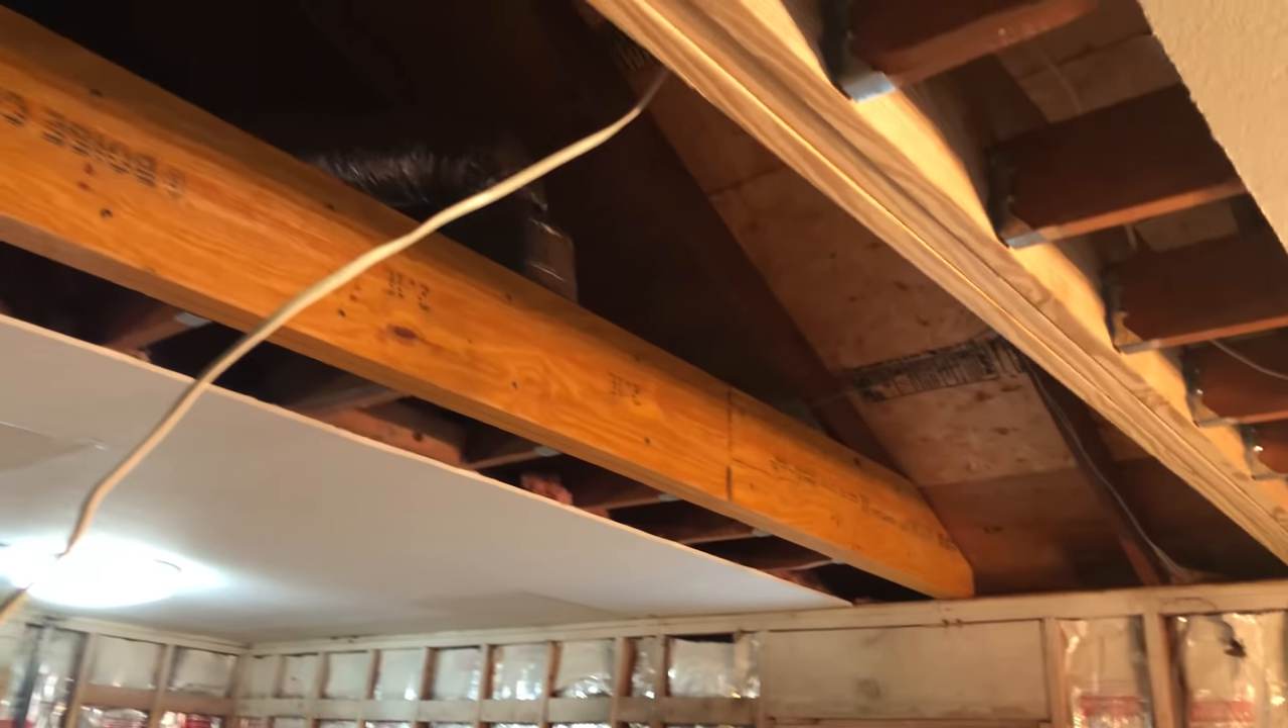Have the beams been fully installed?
Yes.